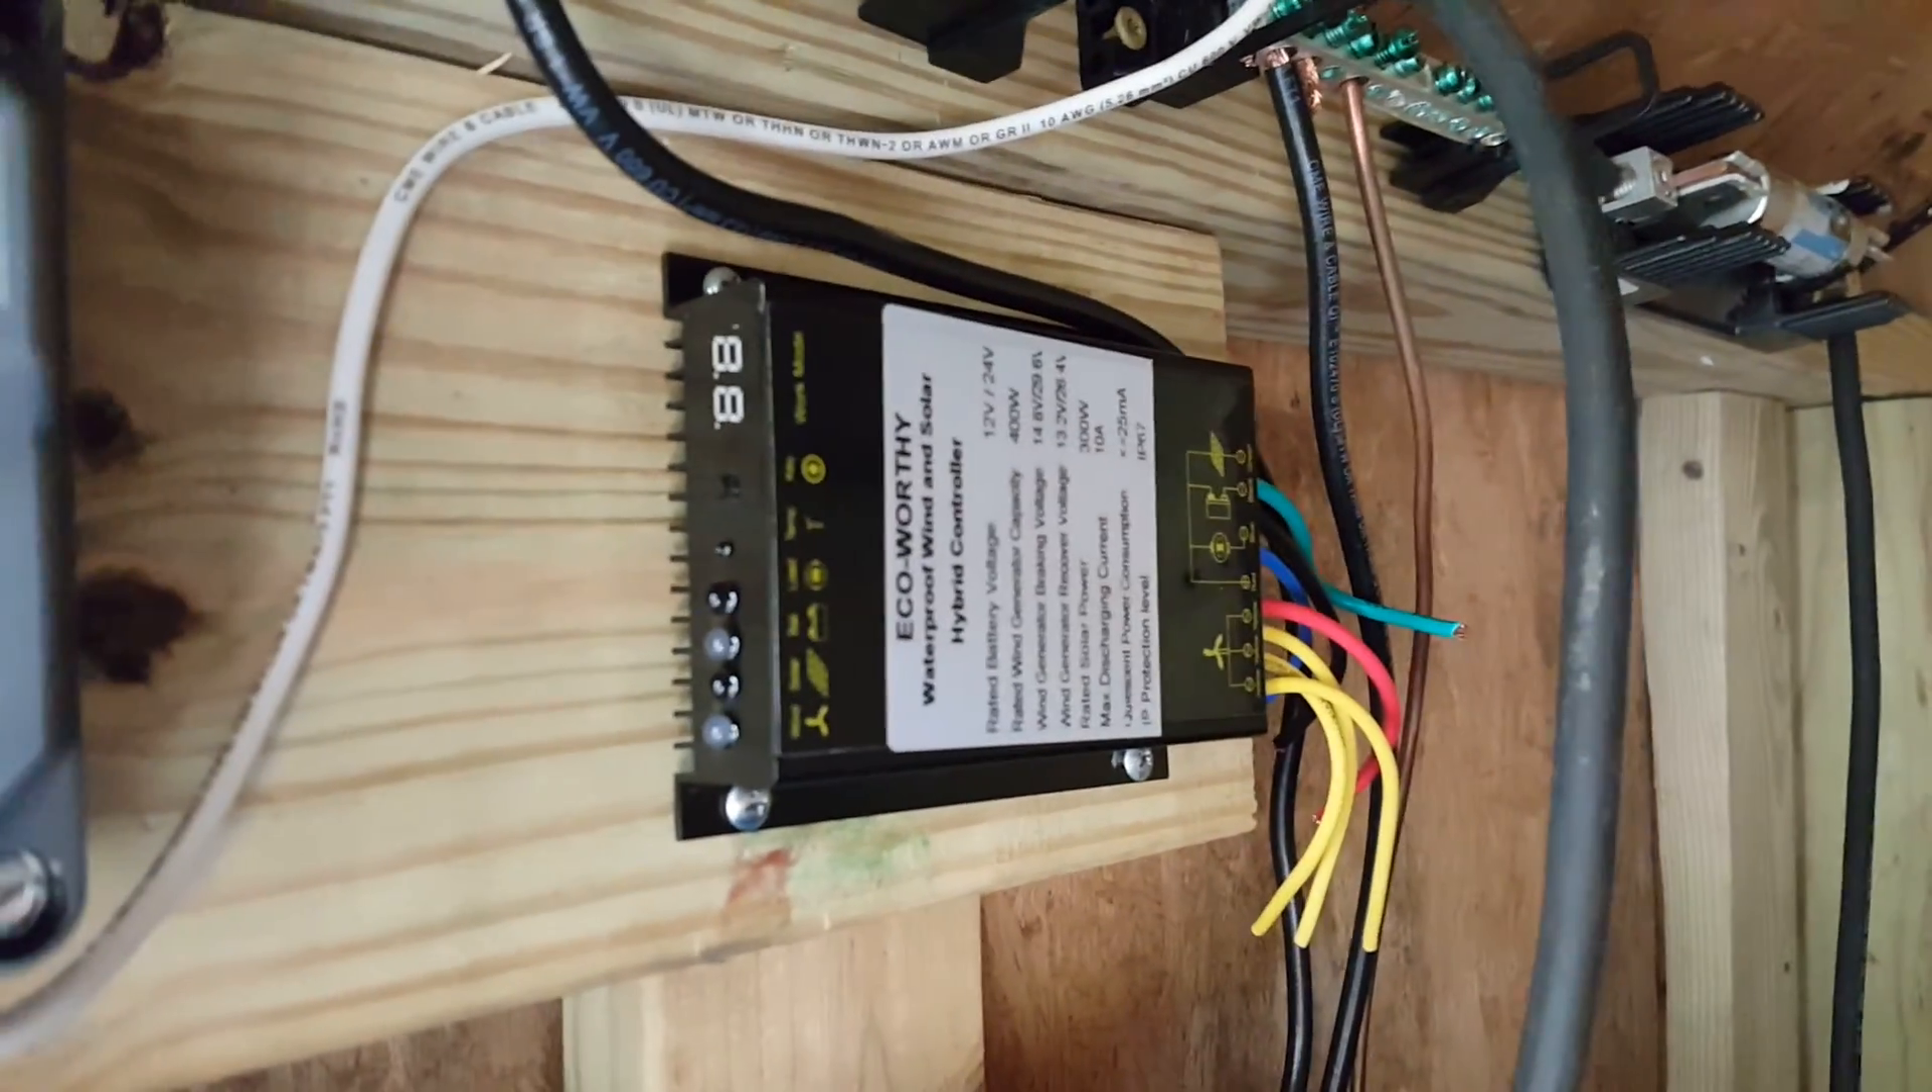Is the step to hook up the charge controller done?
No.